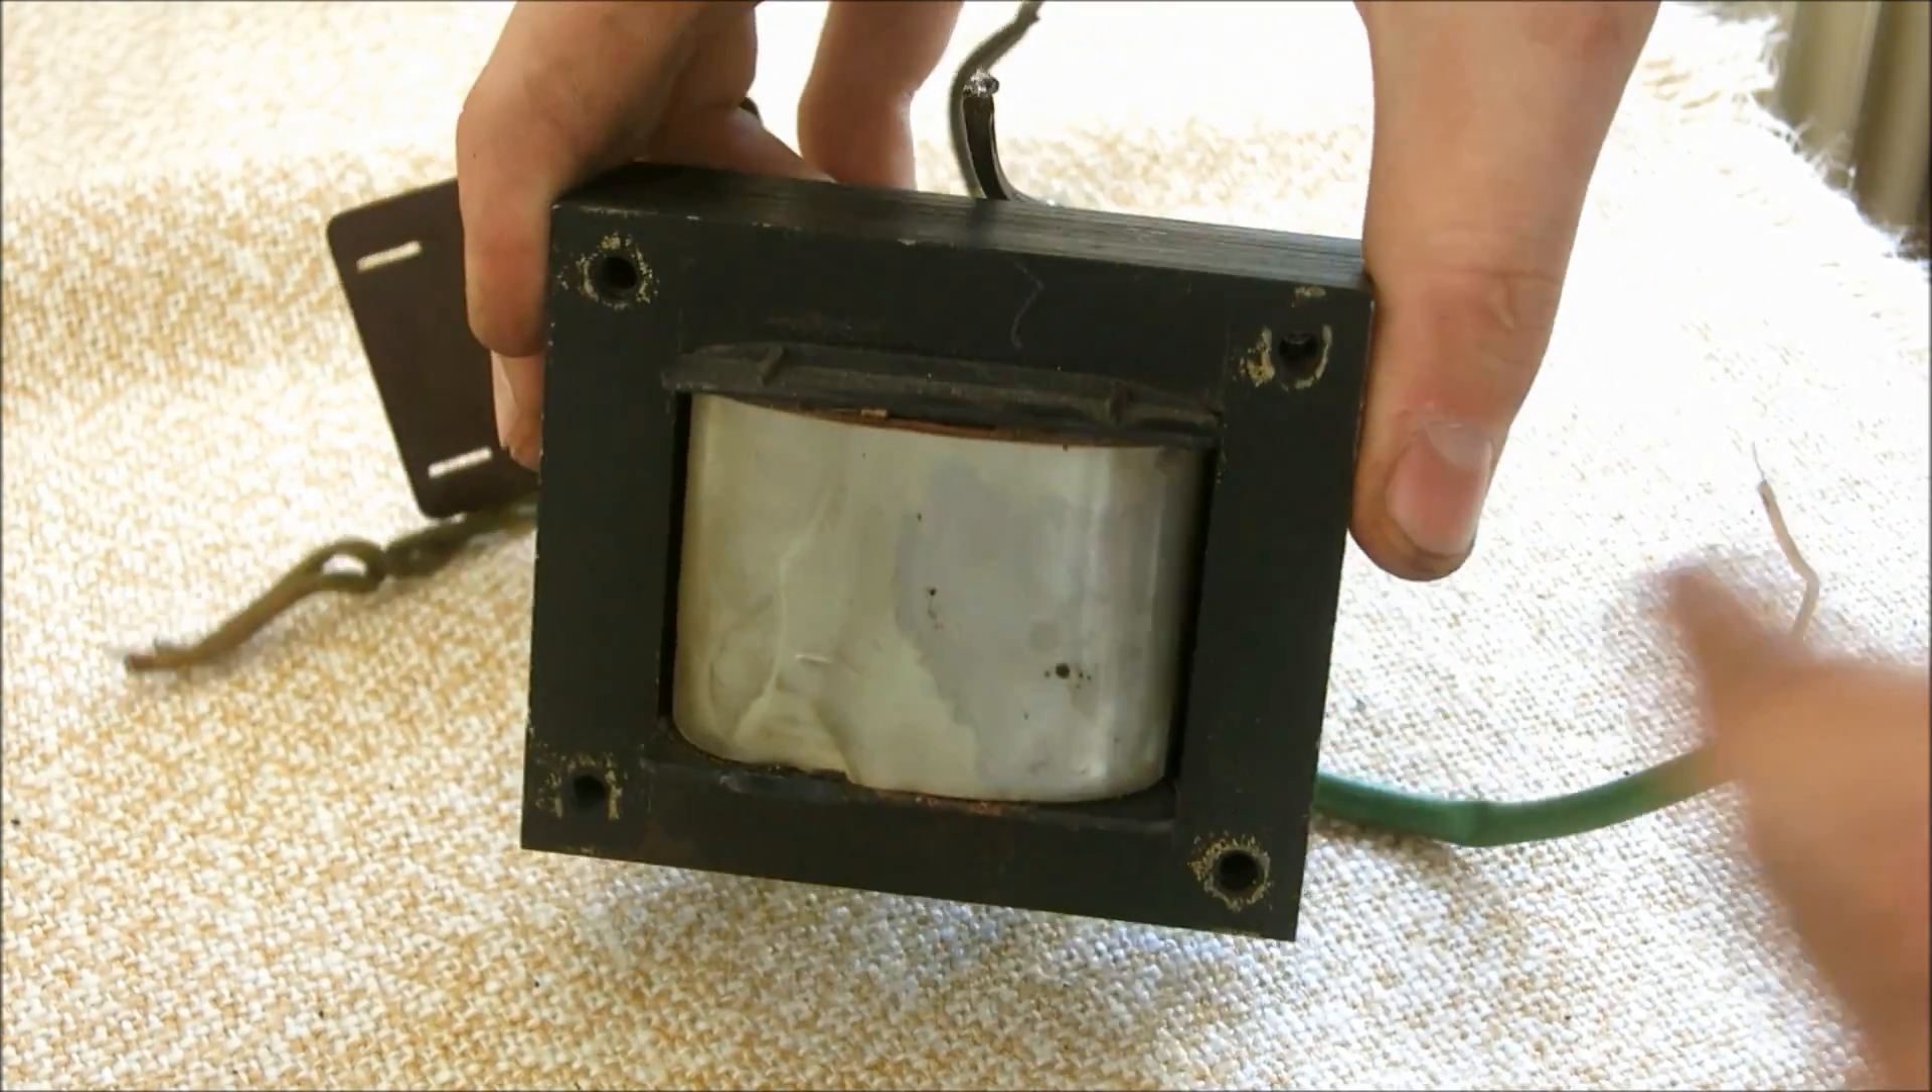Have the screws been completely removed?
Yes.